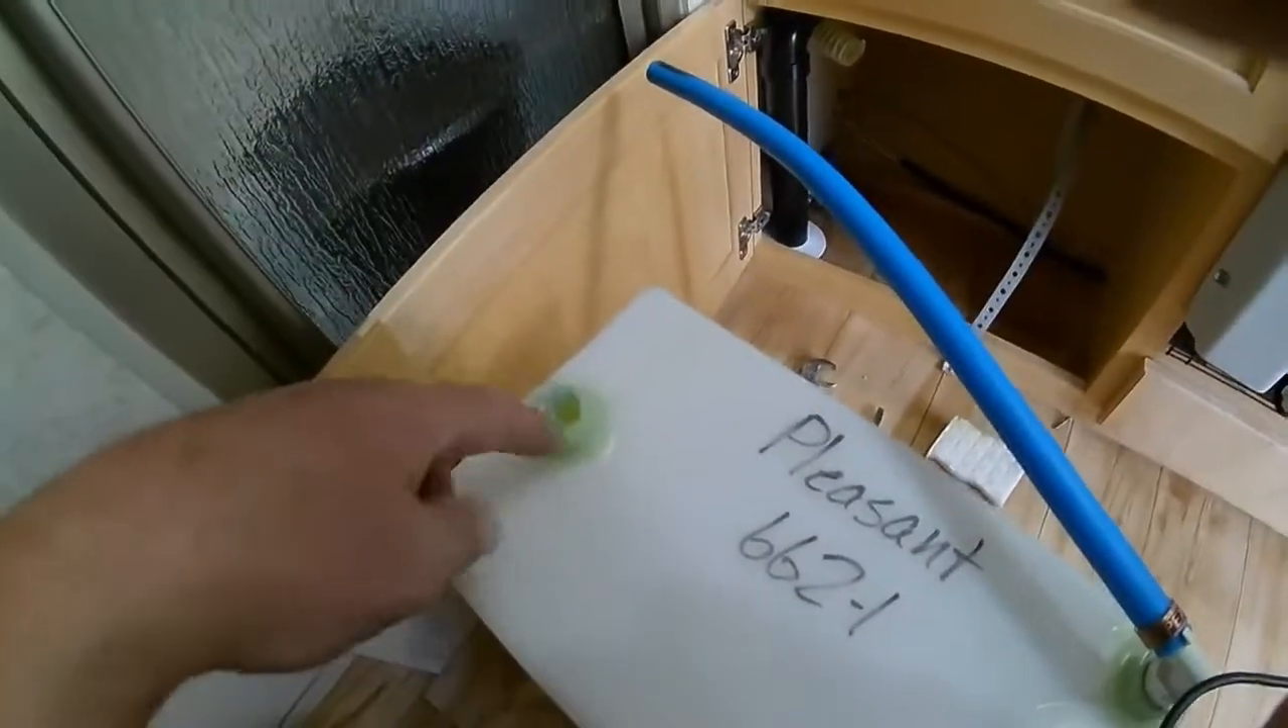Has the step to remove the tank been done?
Yes.